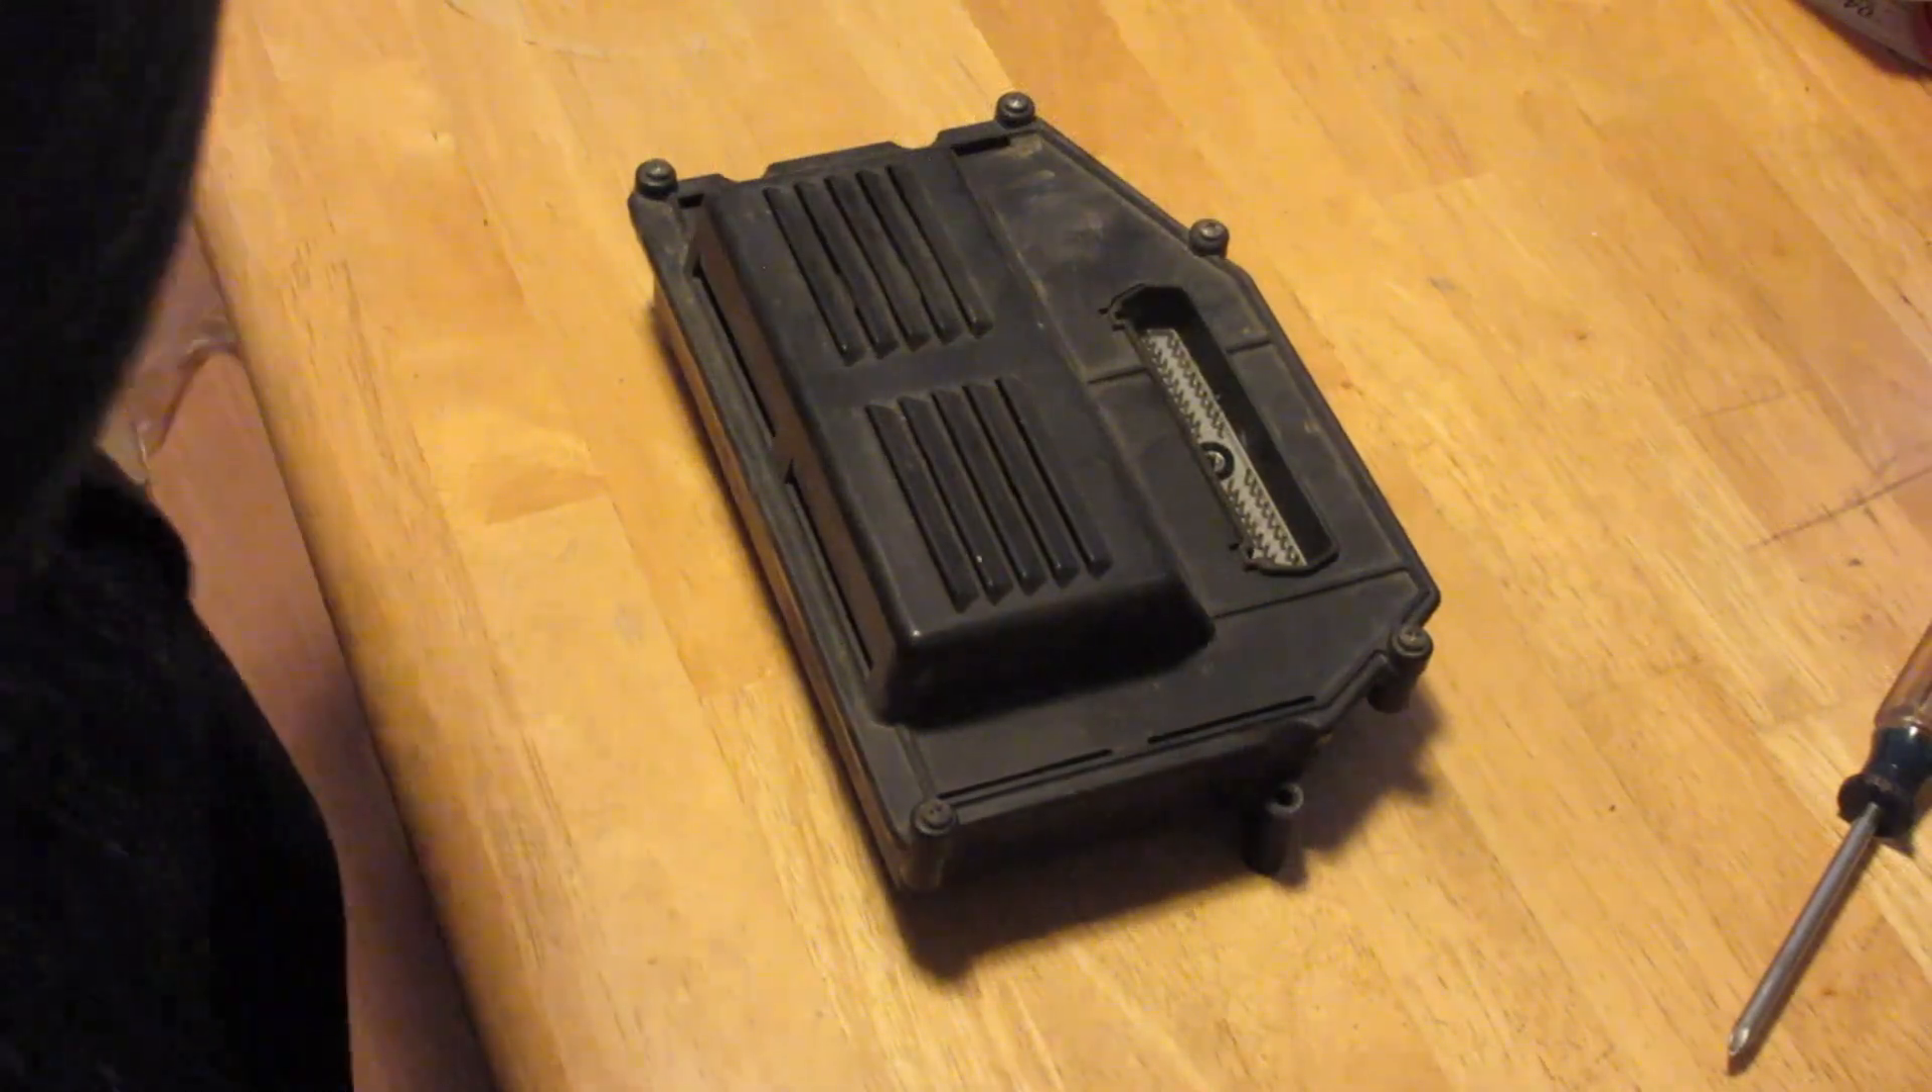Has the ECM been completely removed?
Yes.